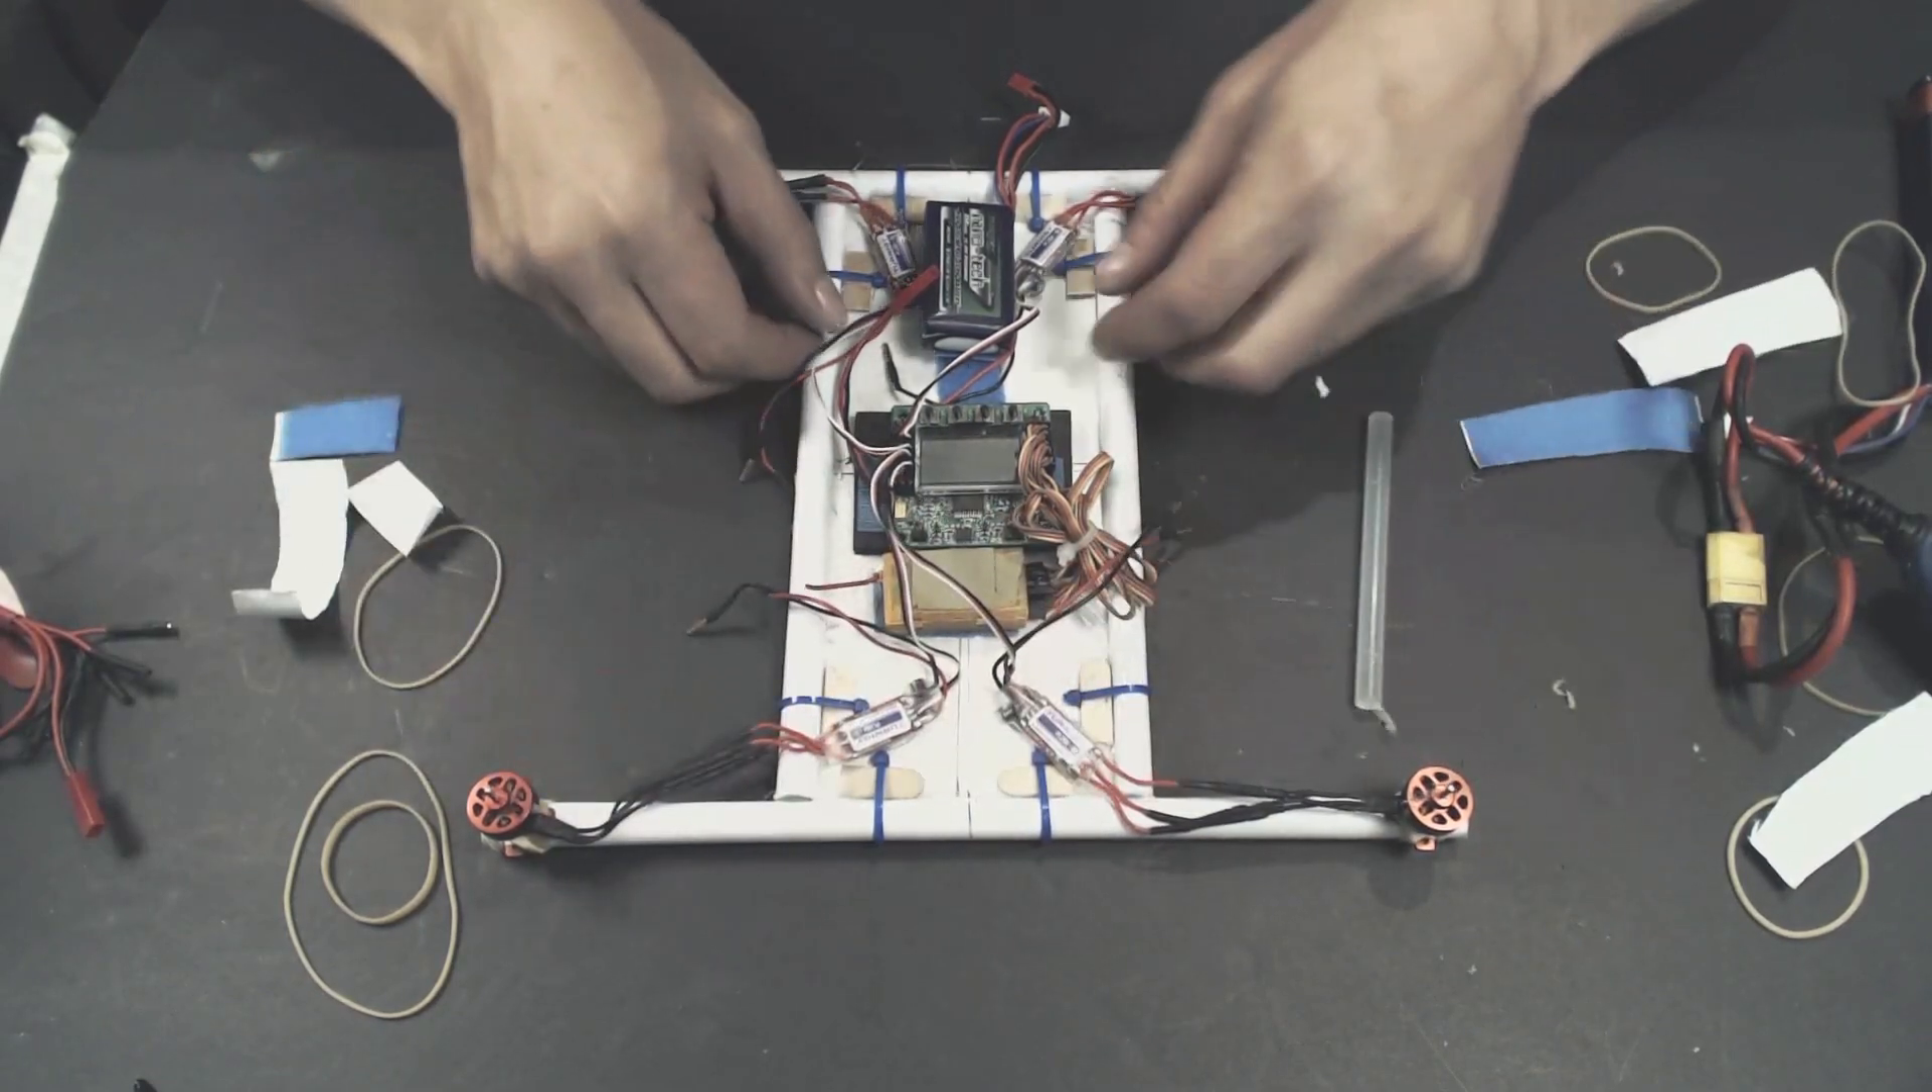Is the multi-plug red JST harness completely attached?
No.